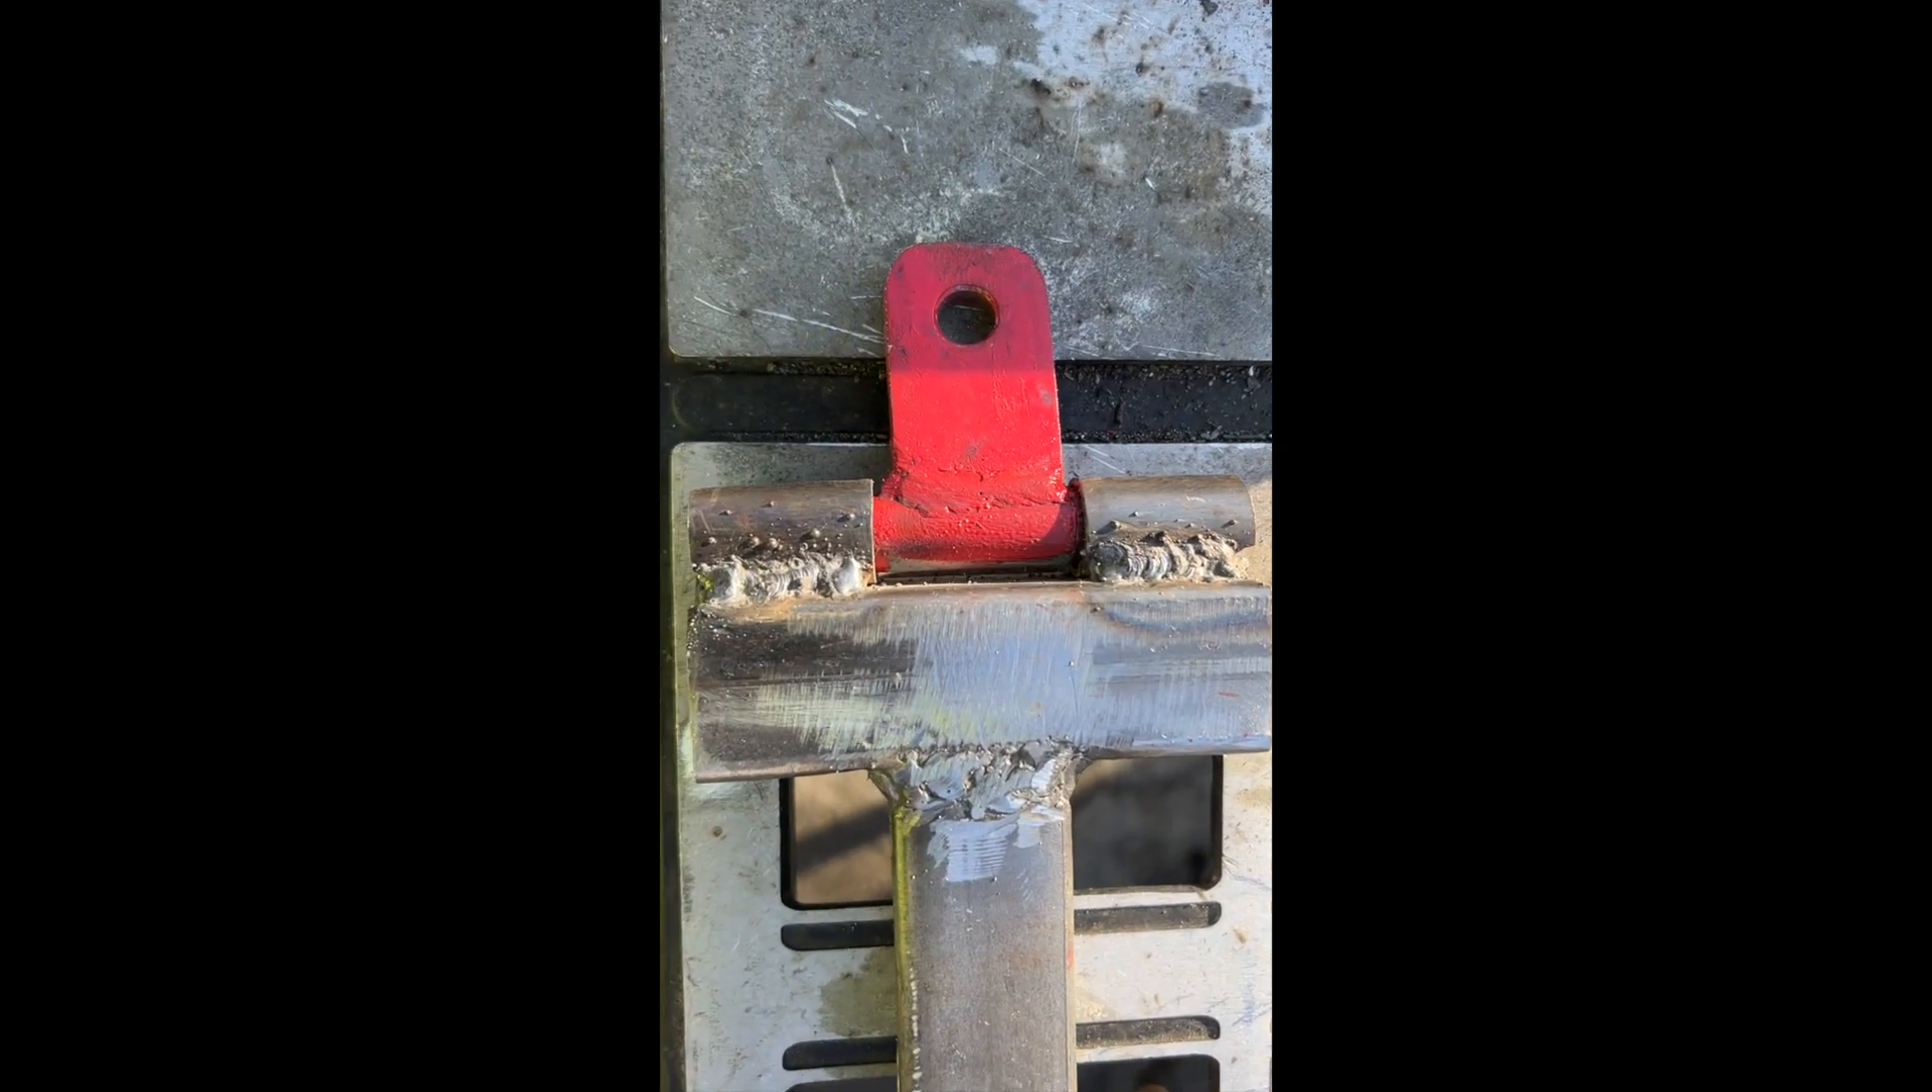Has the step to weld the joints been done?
Yes.